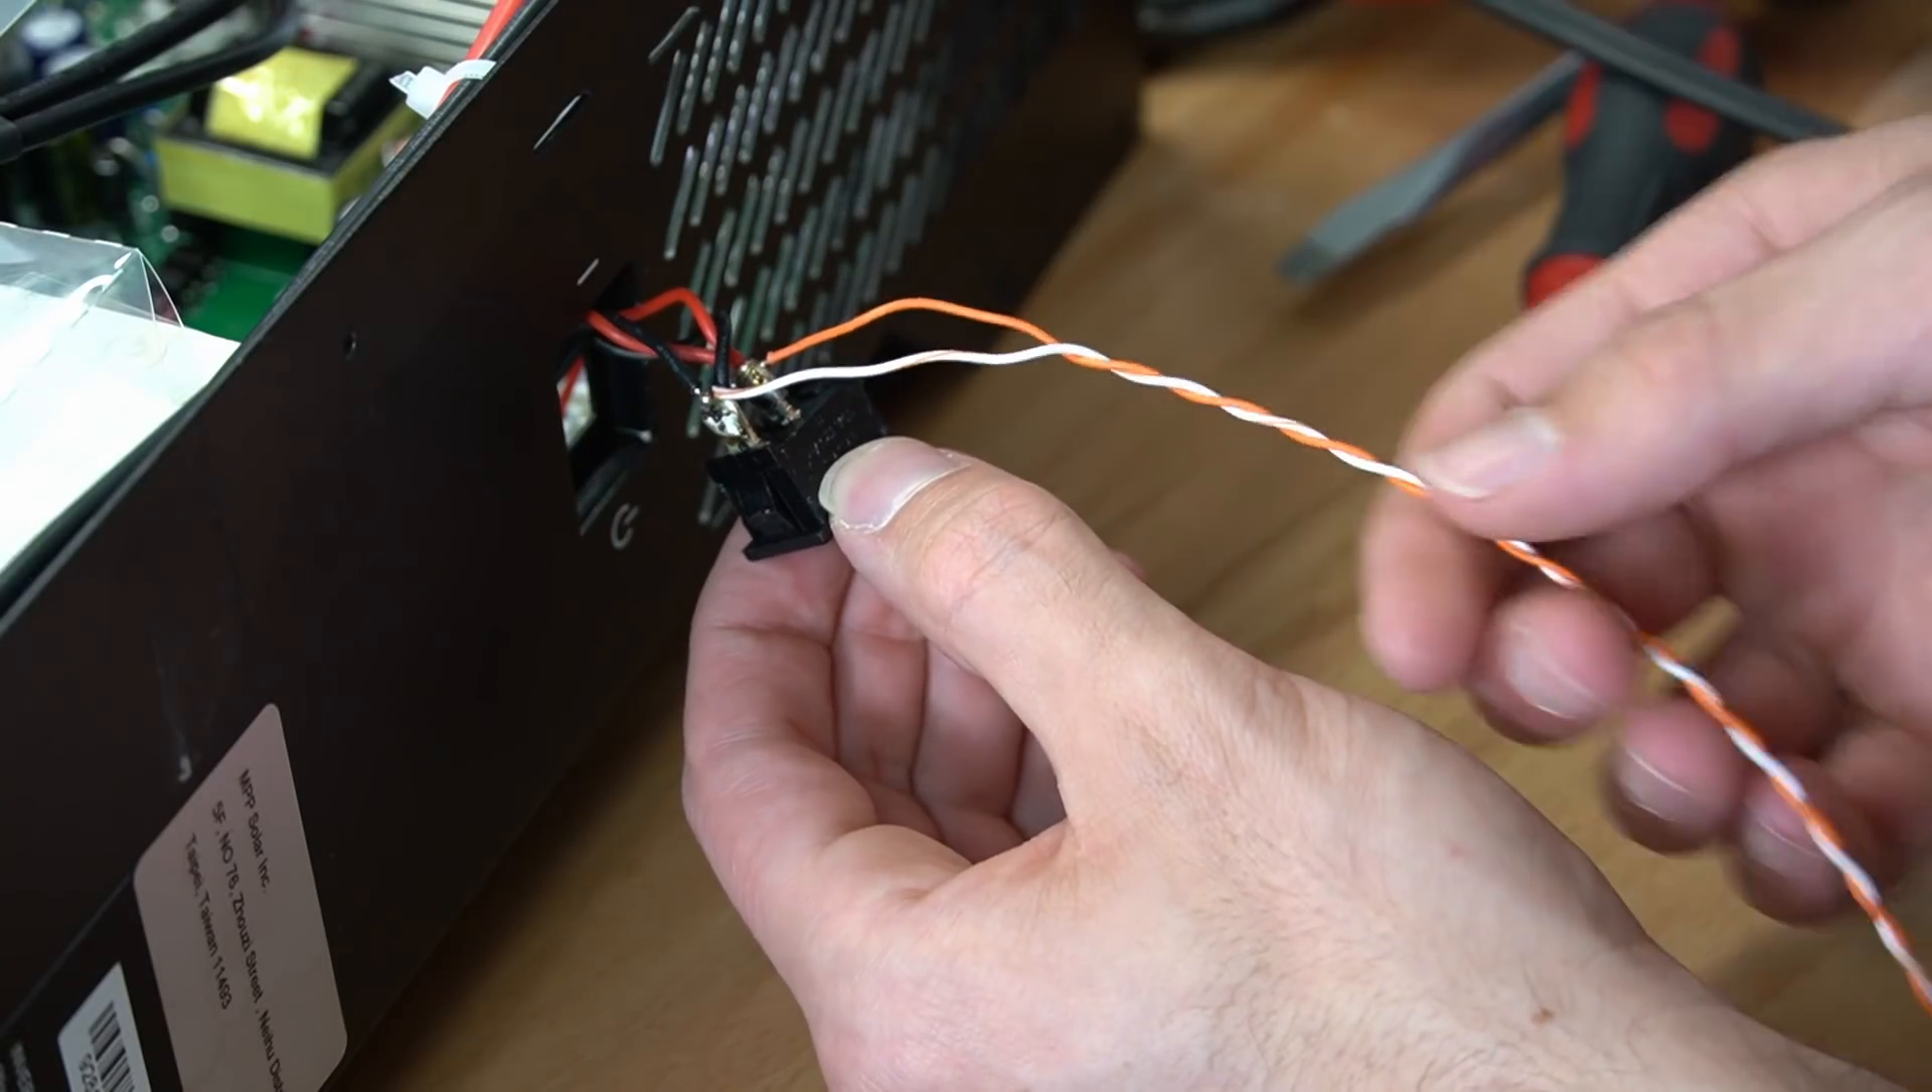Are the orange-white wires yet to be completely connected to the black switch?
No.